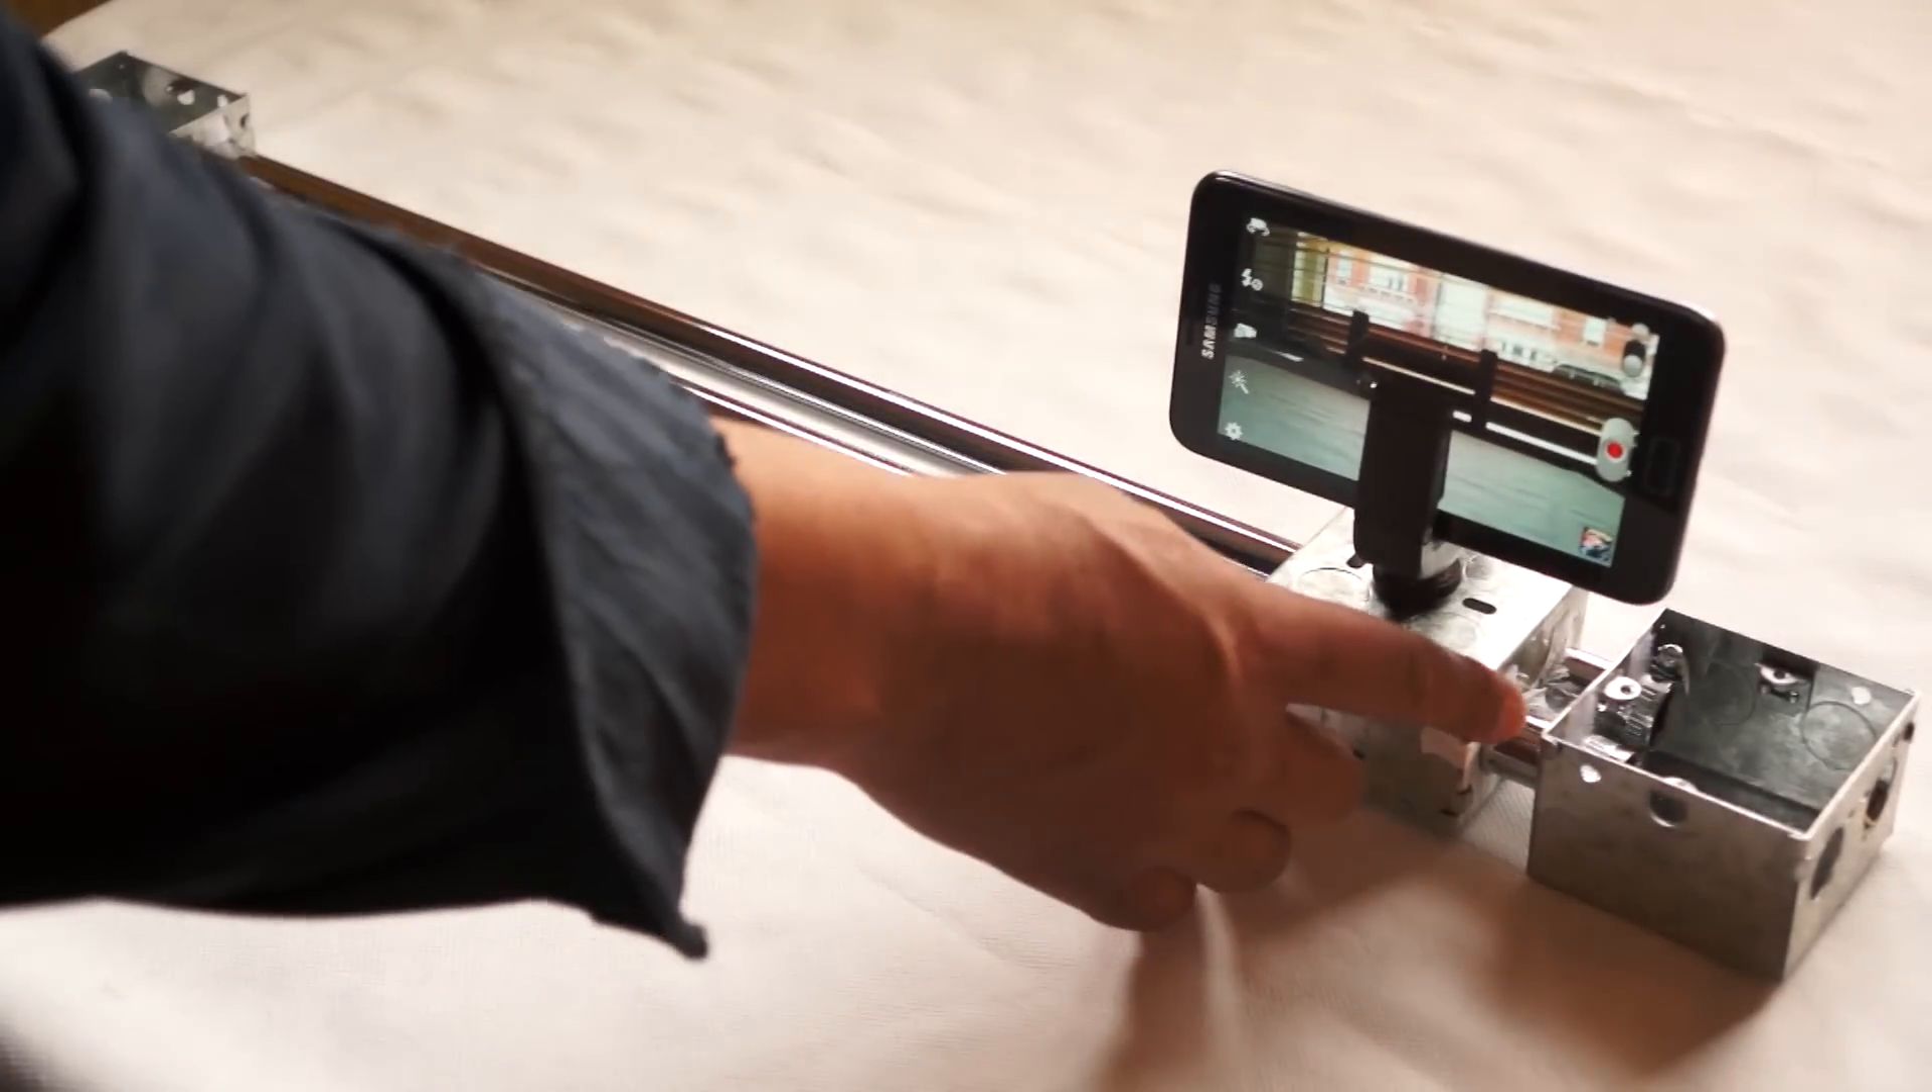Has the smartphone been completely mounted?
Yes.